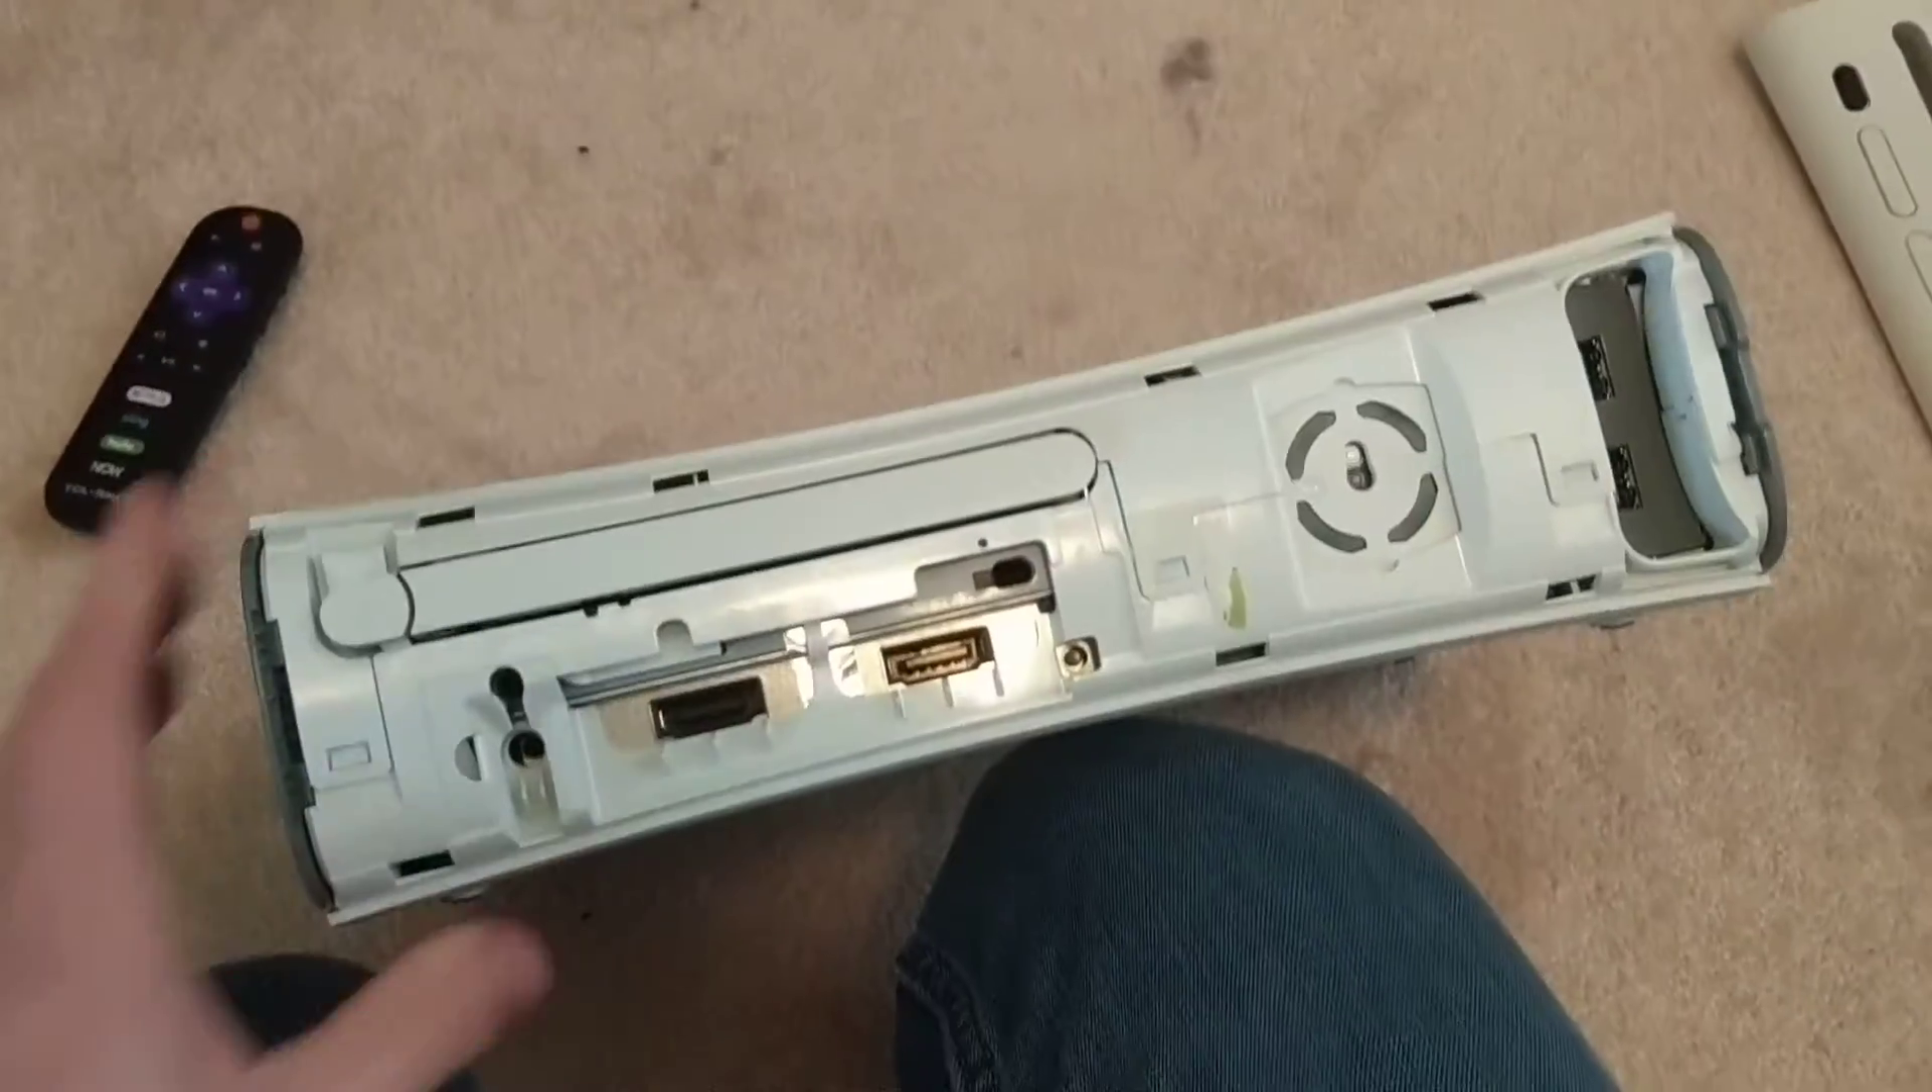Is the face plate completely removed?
Yes.